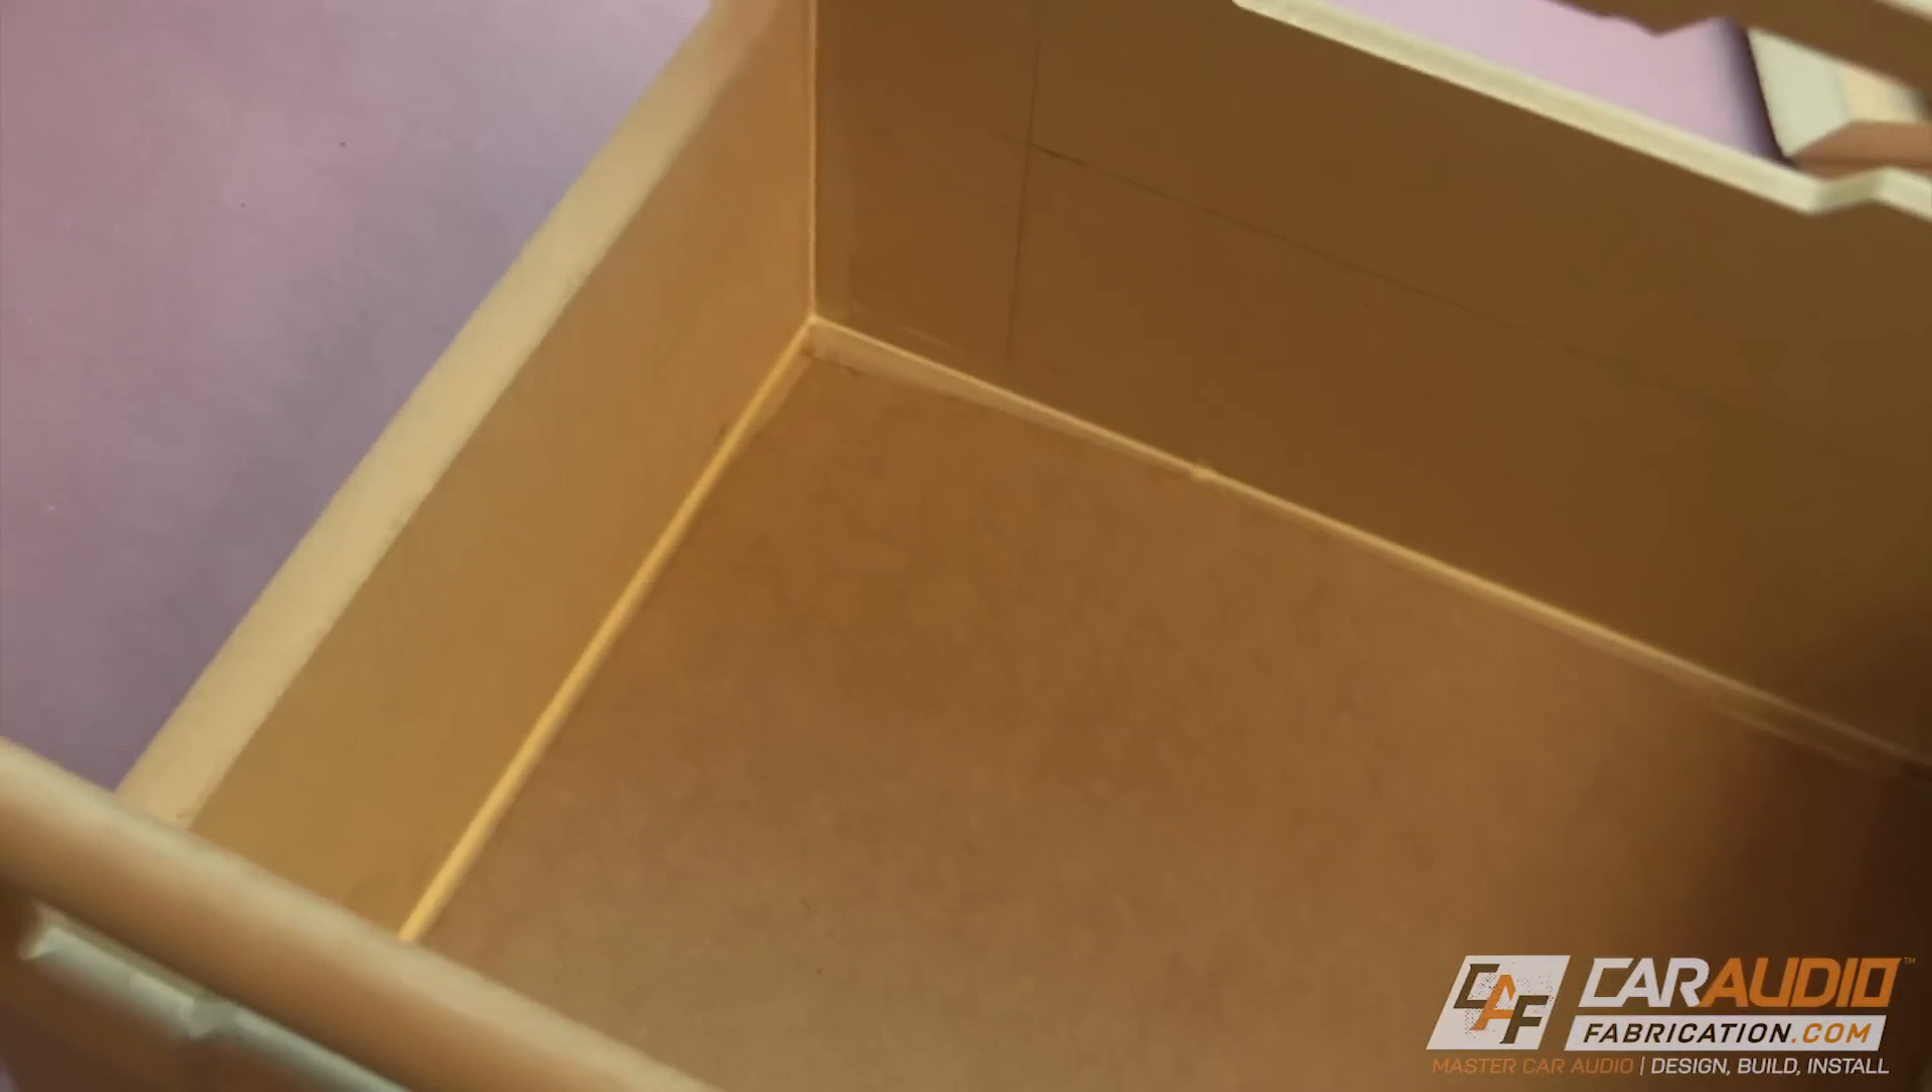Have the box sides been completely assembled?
Yes.